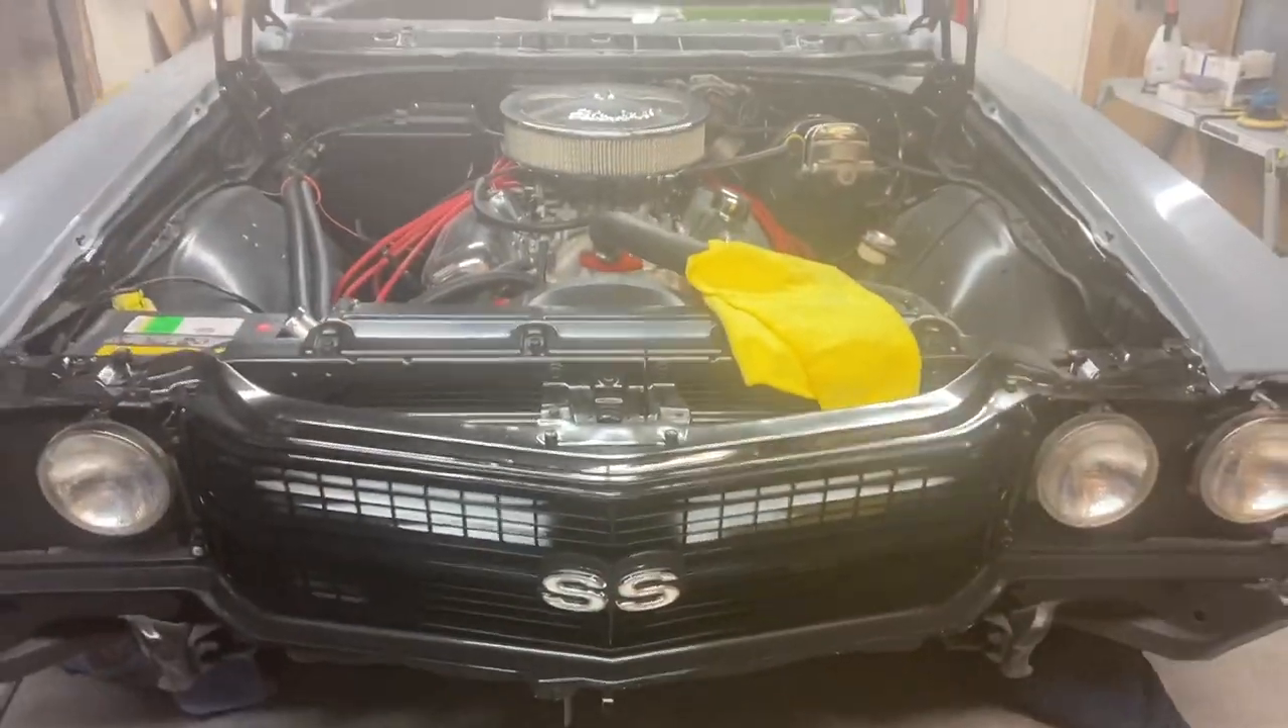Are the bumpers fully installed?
No.